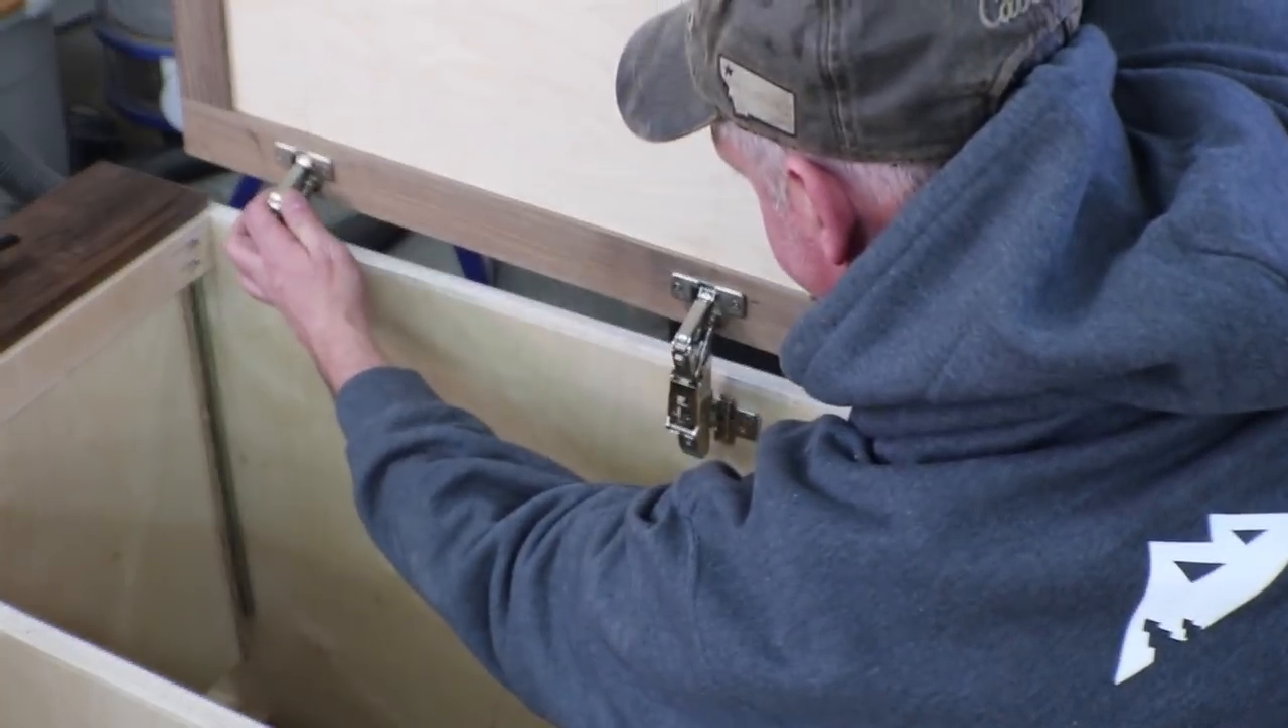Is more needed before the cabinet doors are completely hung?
Yes.